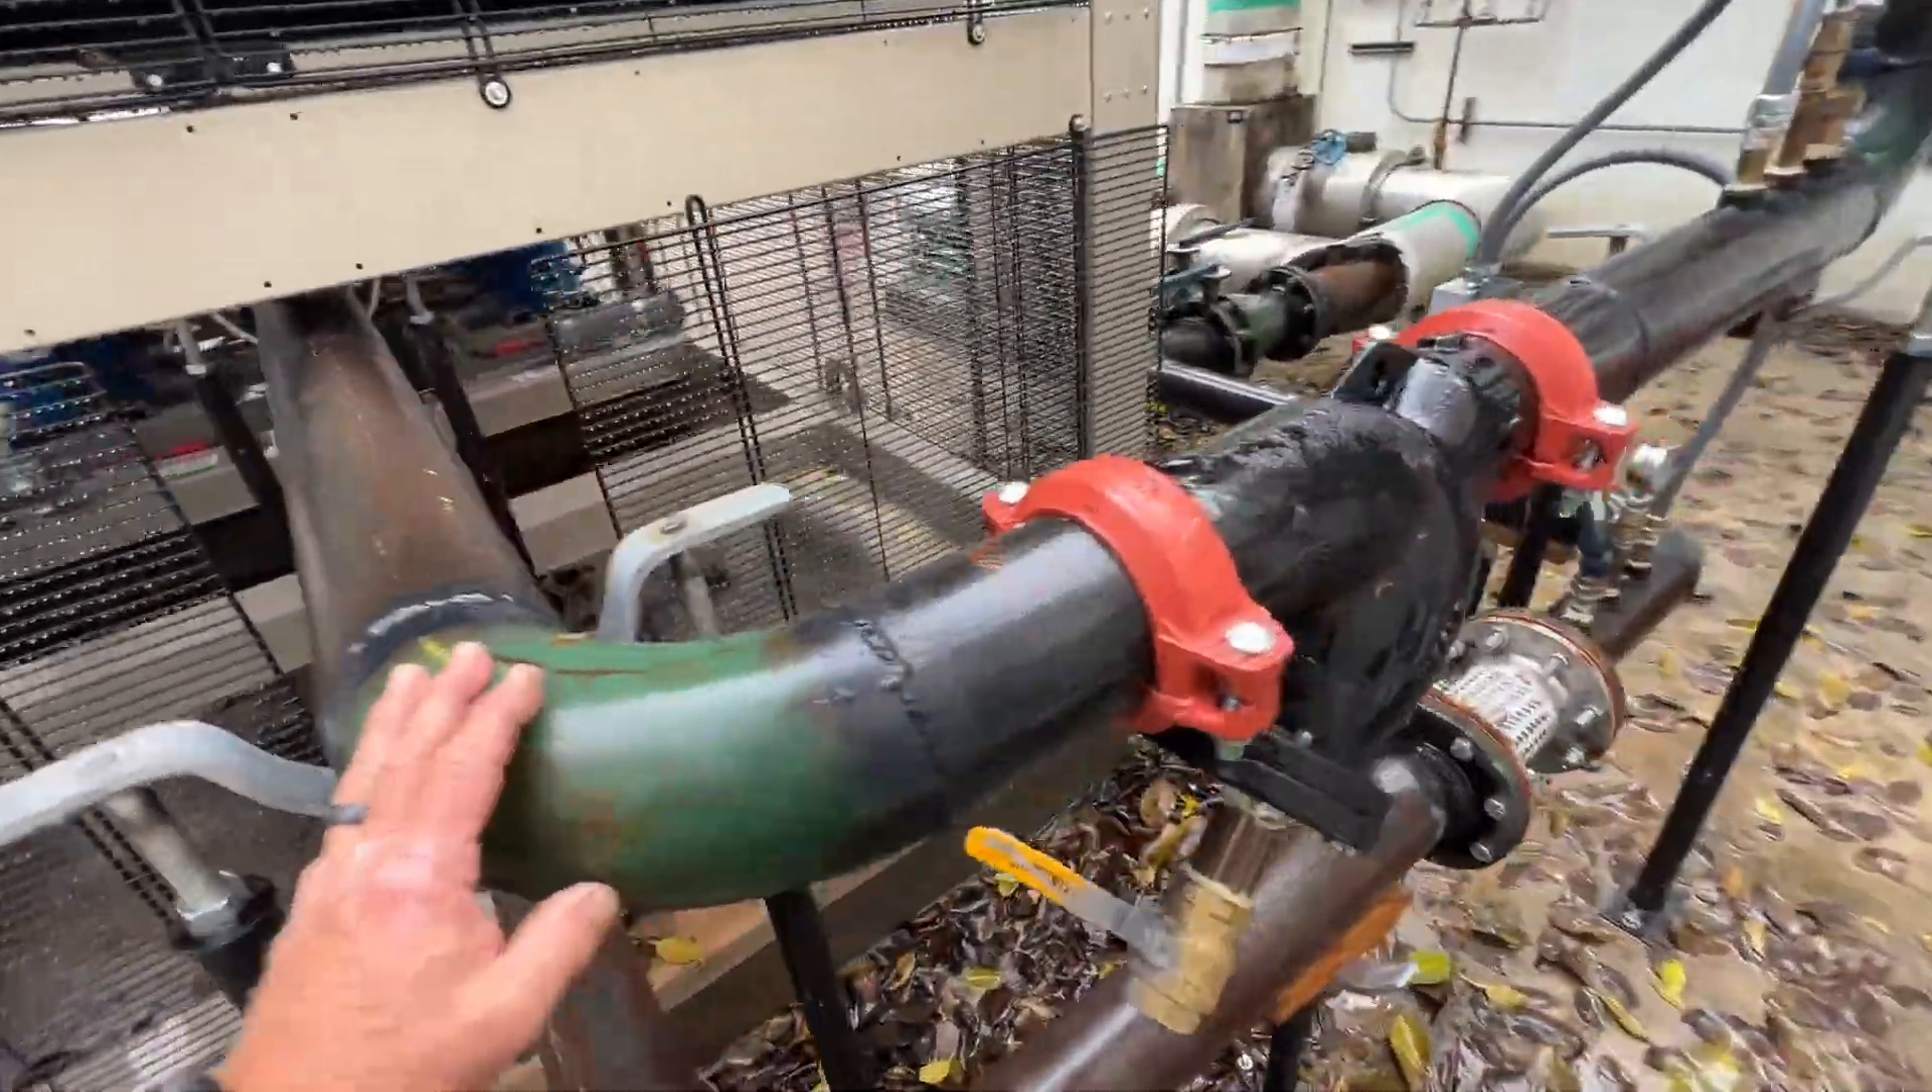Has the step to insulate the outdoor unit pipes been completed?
No.